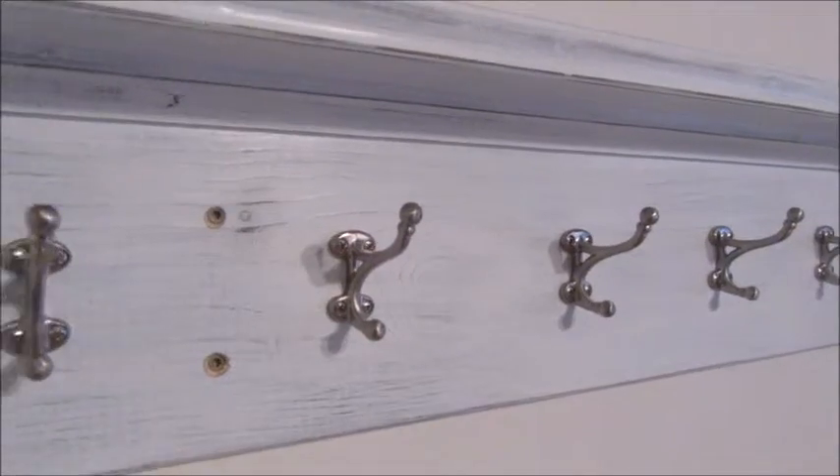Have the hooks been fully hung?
Yes.